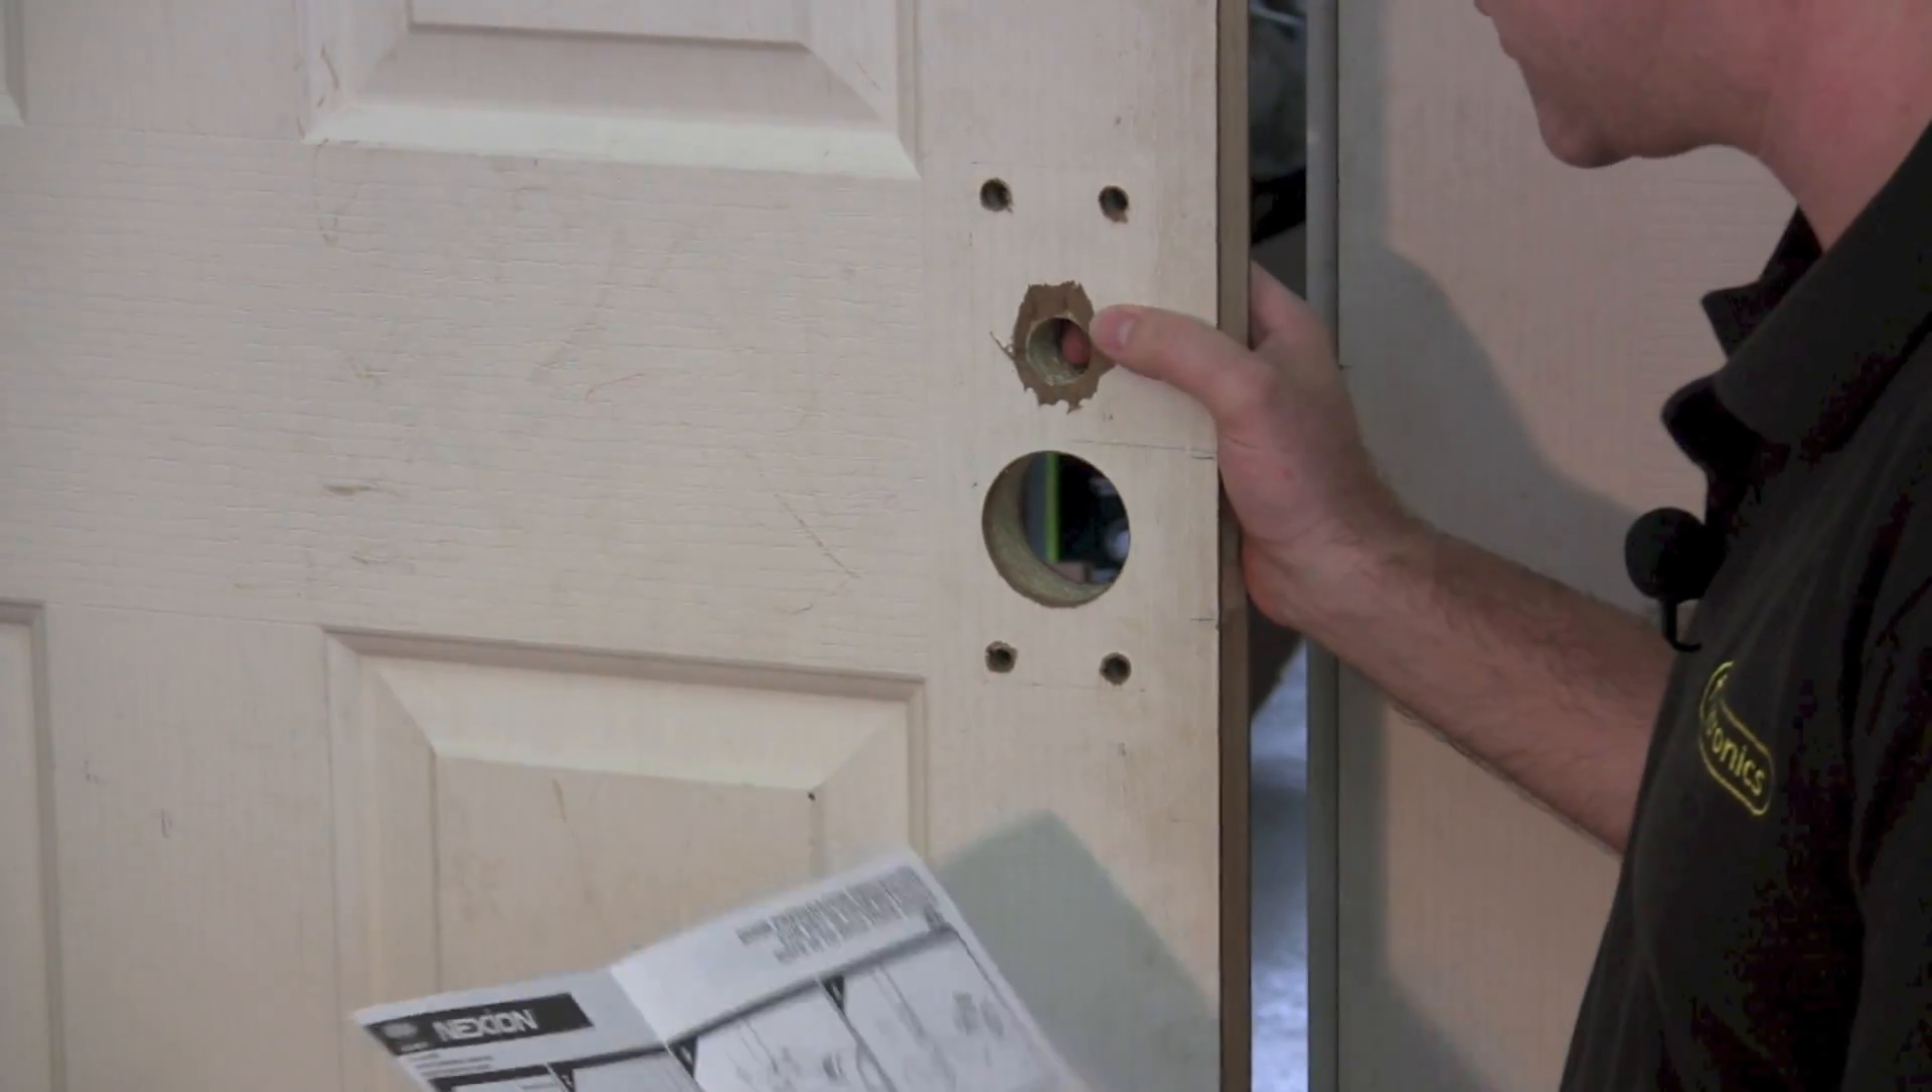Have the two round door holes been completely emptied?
Yes.